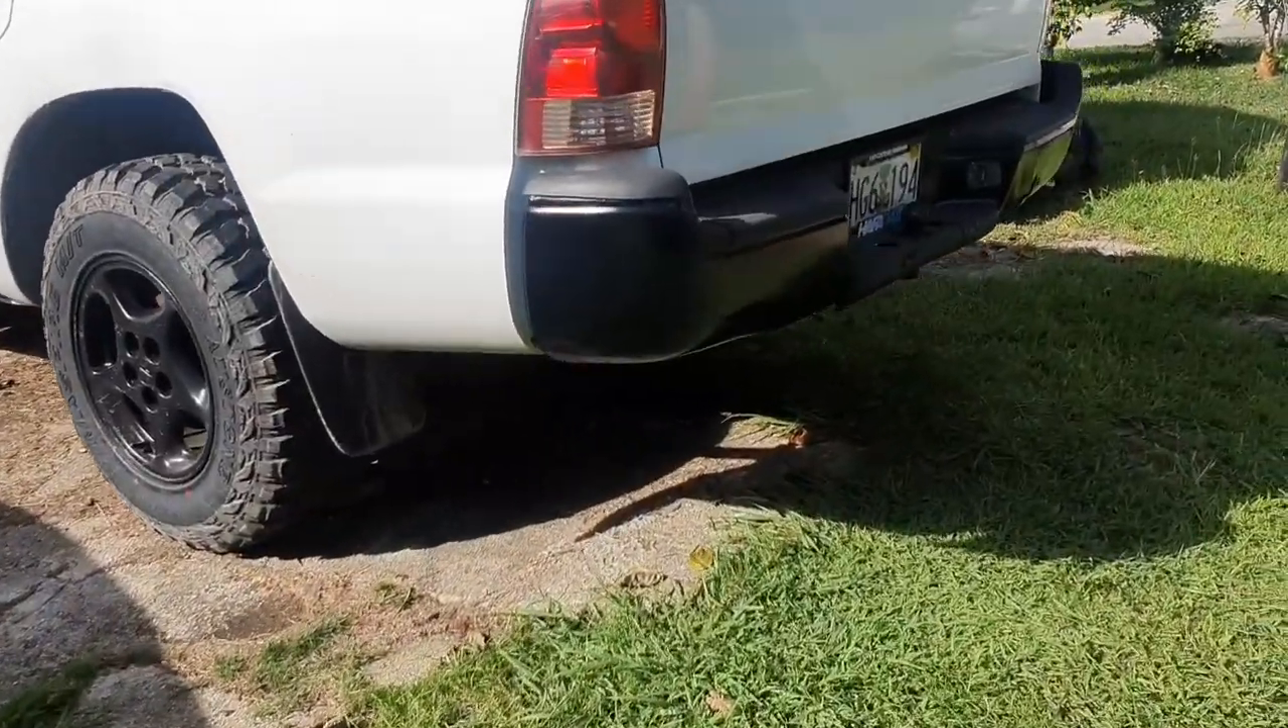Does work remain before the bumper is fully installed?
No.